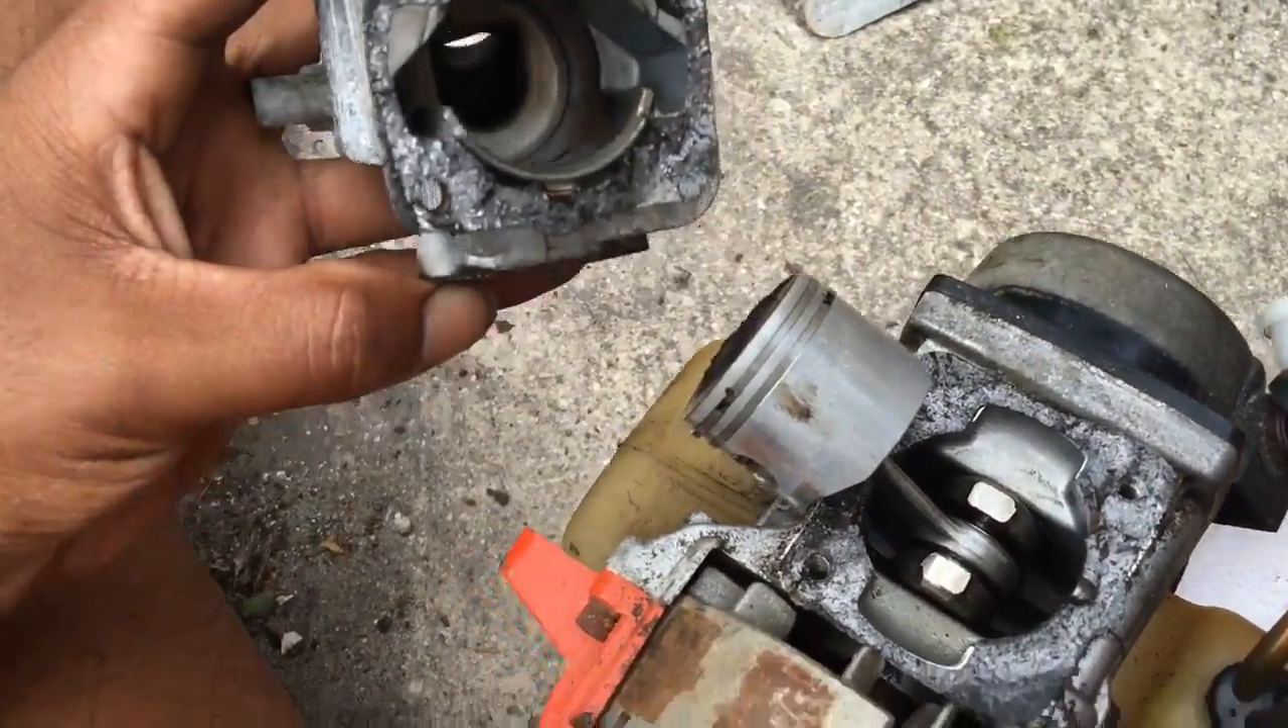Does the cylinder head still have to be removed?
No.